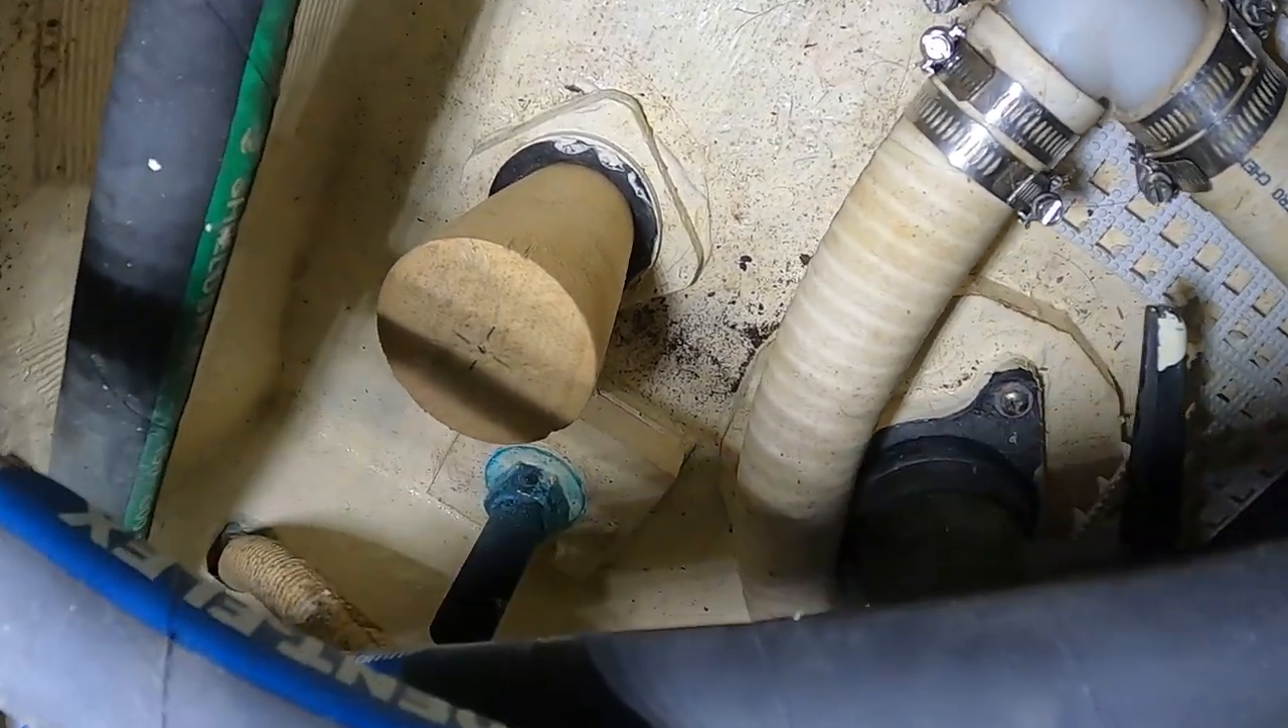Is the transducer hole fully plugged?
Yes.